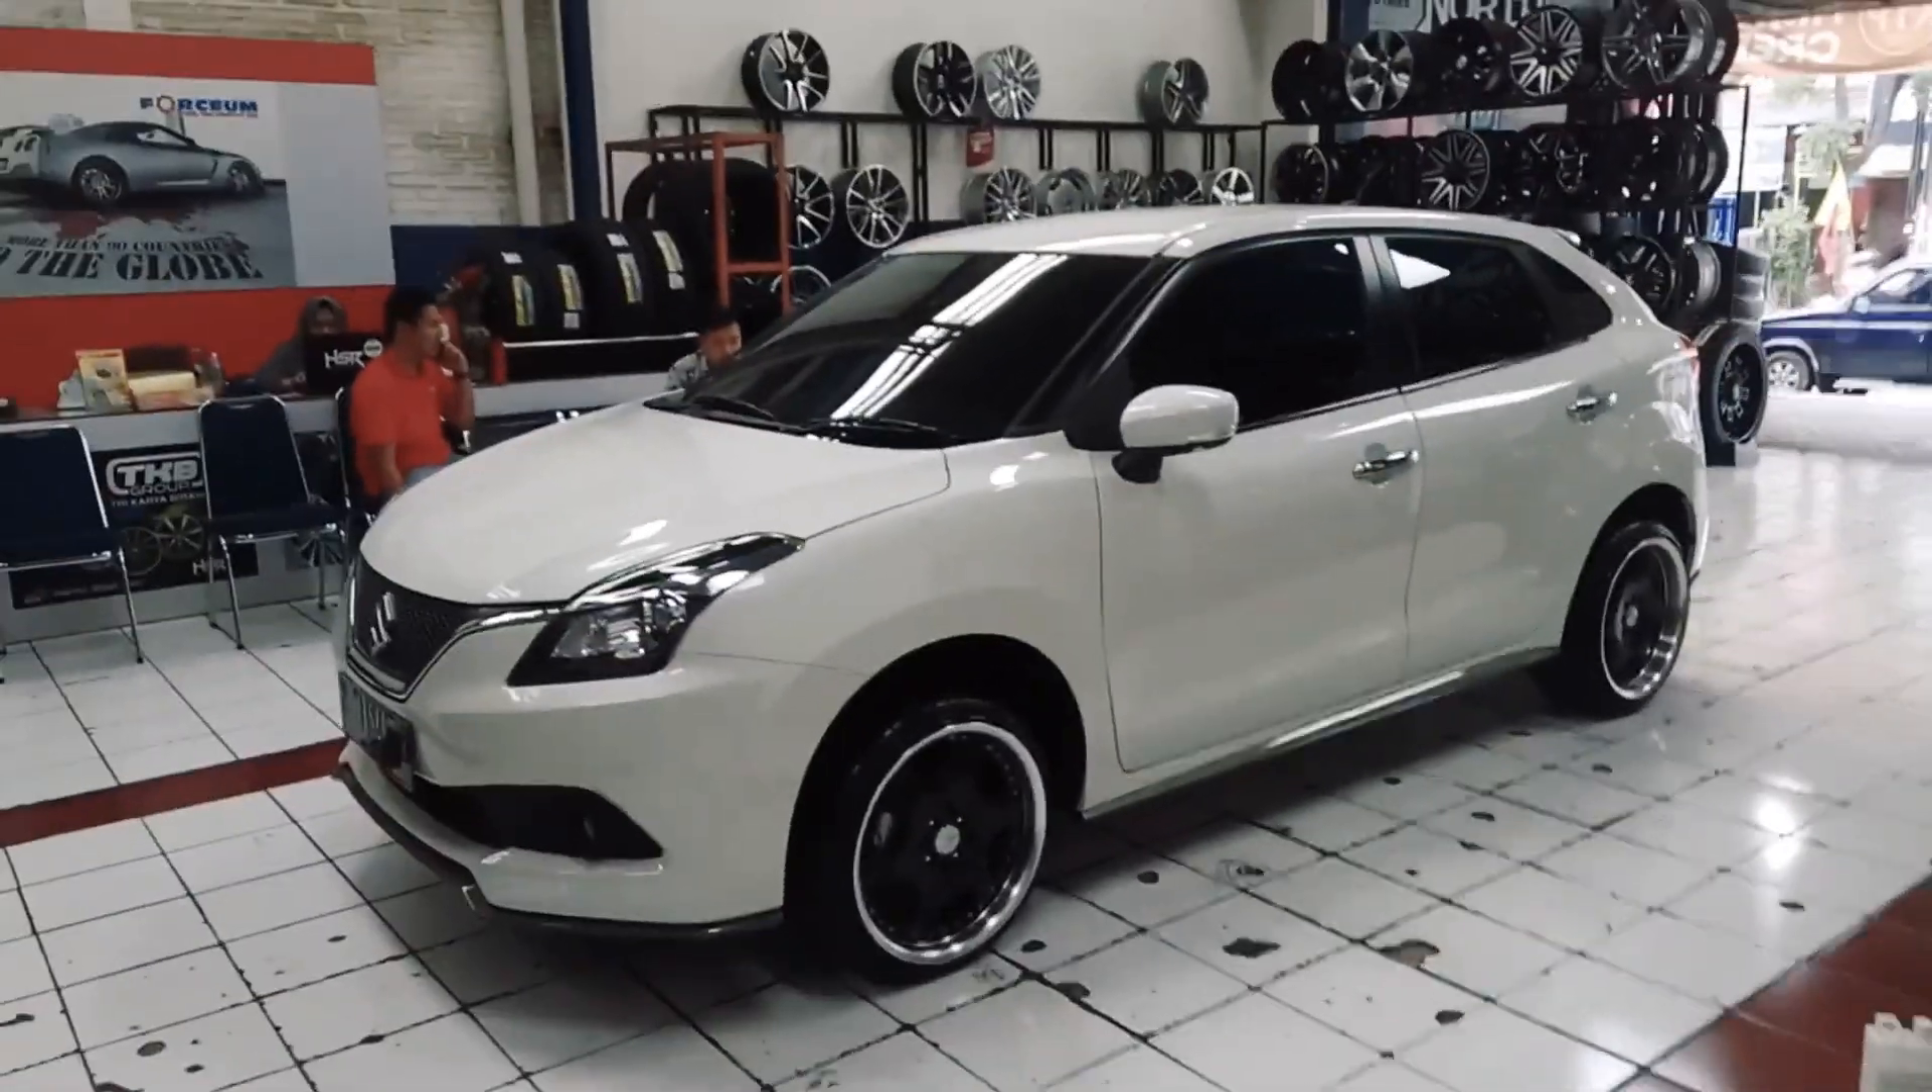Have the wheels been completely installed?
Yes.